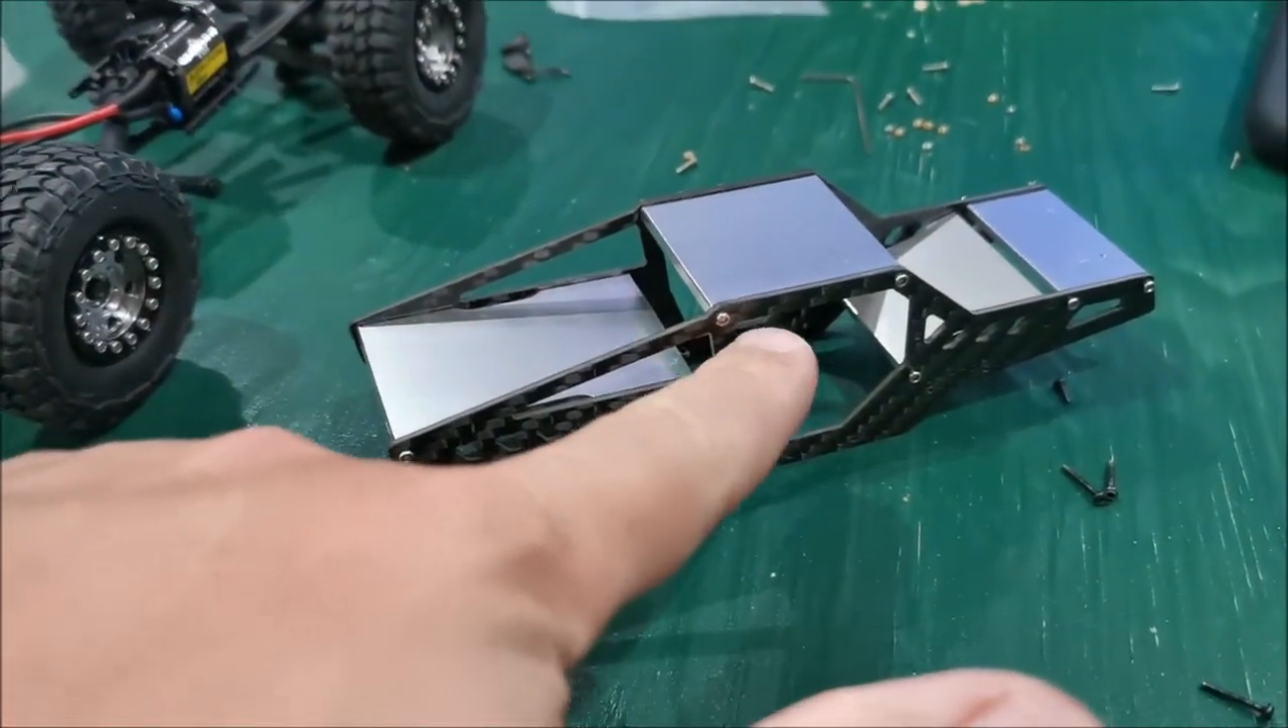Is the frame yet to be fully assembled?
No.